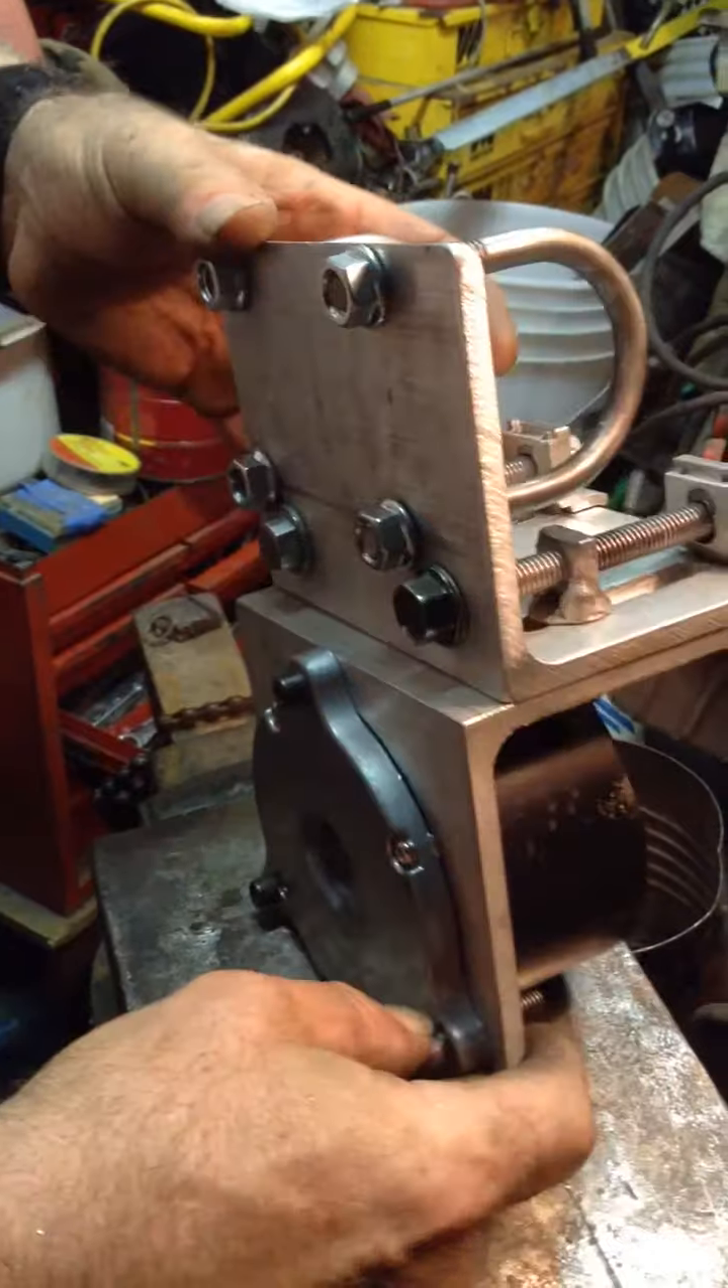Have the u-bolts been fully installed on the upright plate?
Yes.